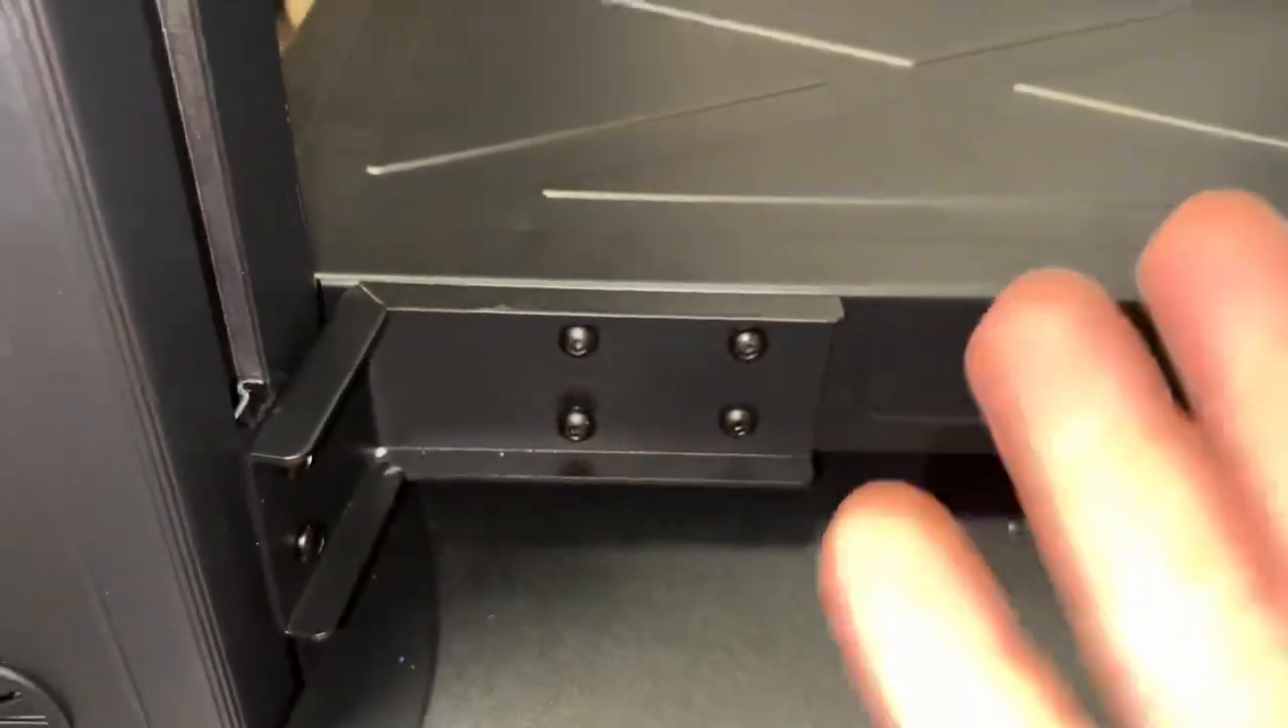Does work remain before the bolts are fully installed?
No.